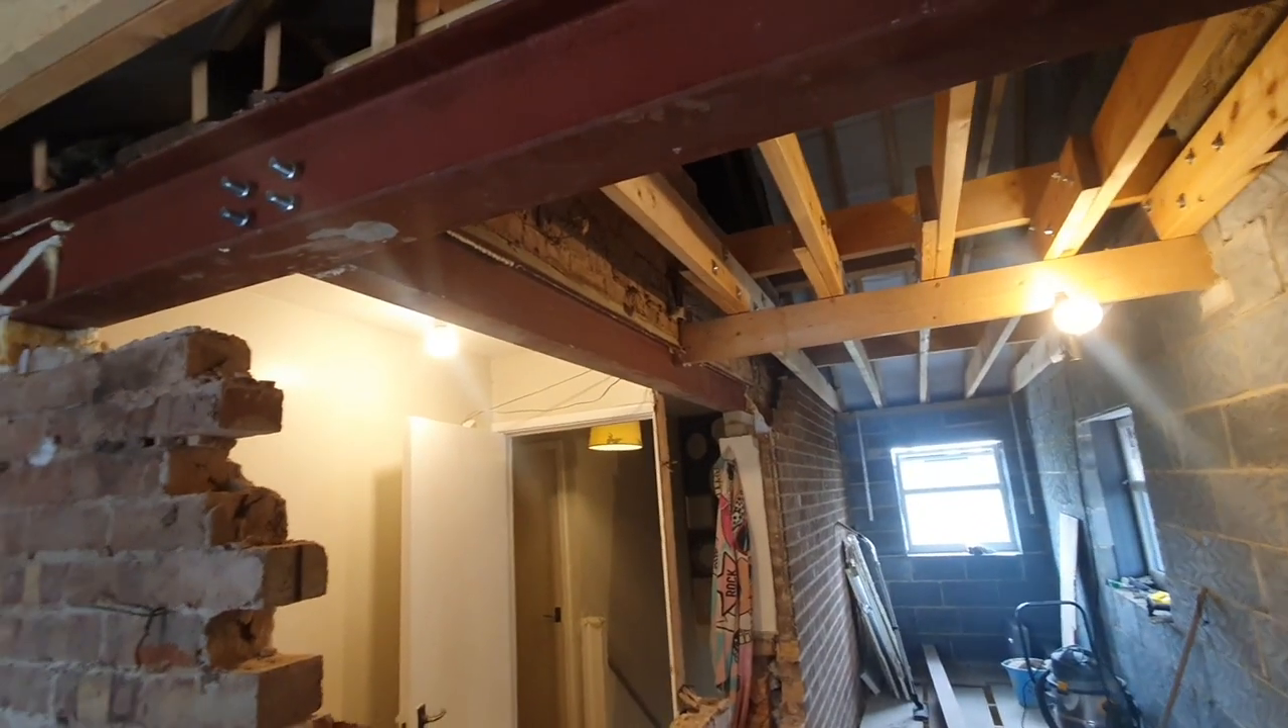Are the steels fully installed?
Yes.